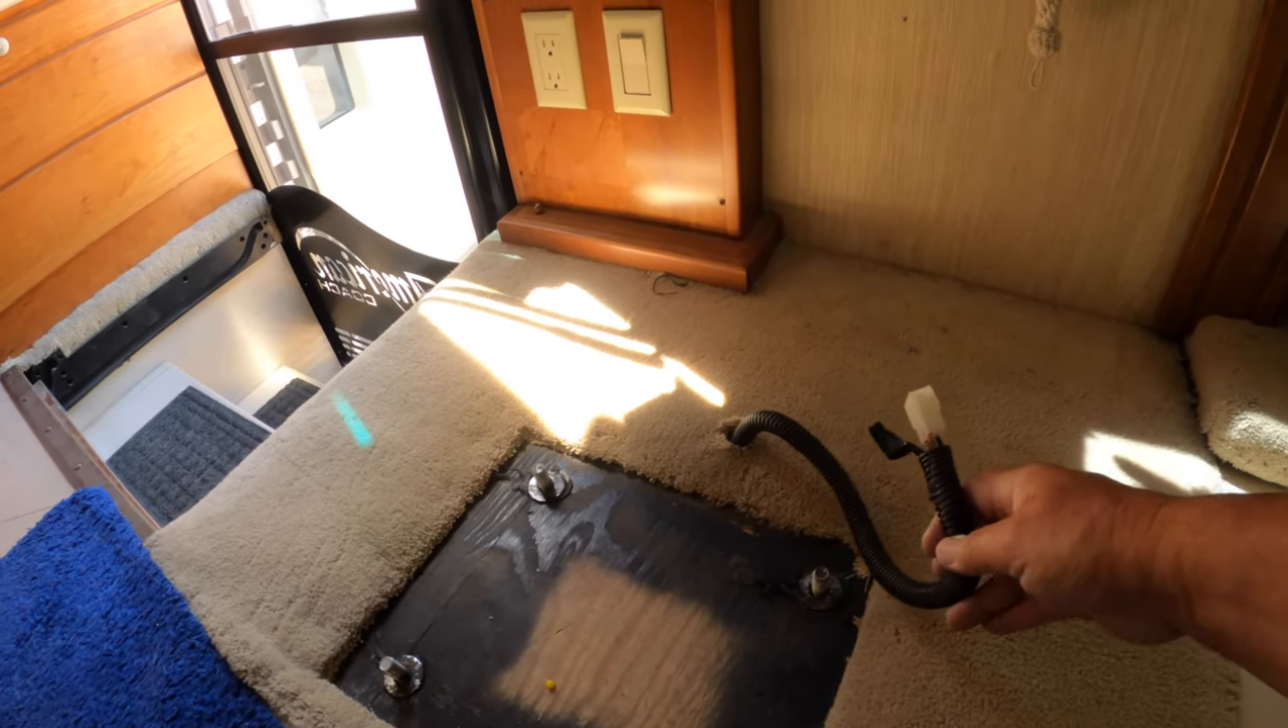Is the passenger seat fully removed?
Yes.